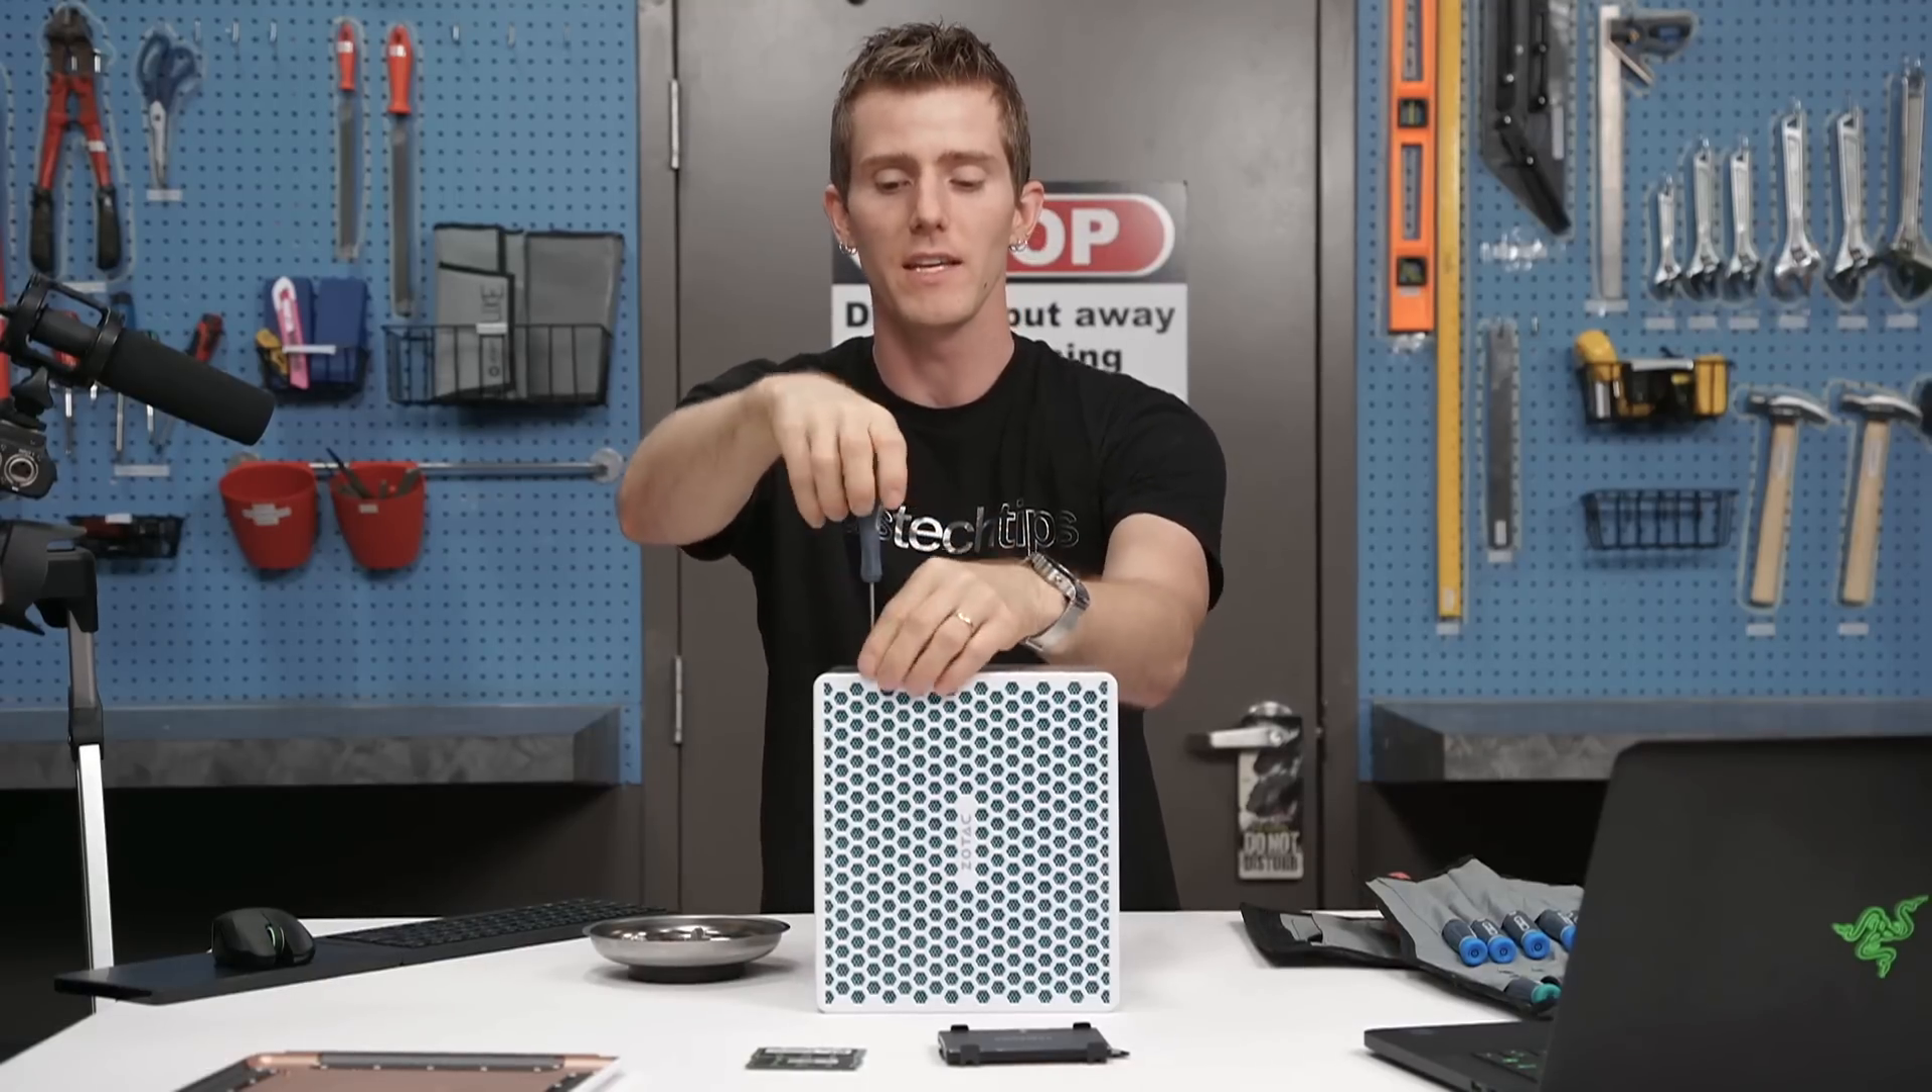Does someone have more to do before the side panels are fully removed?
Yes.